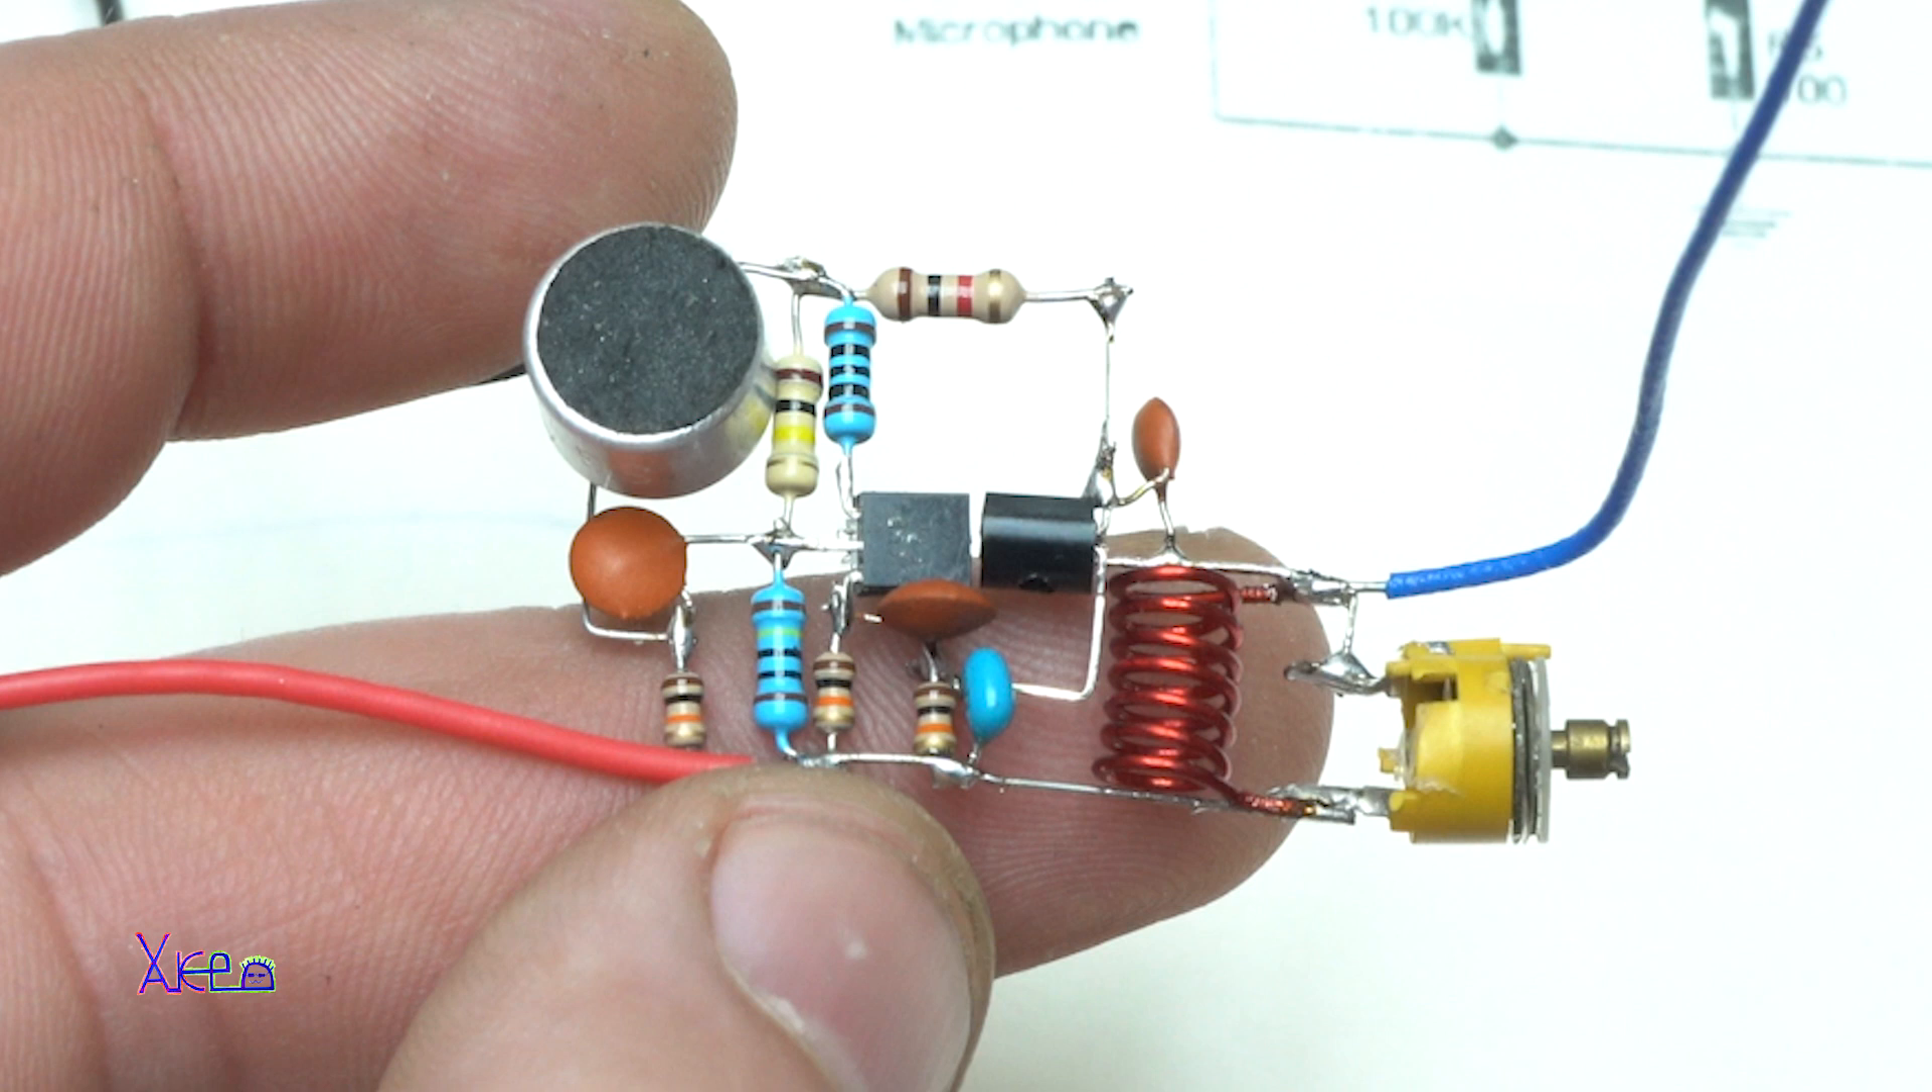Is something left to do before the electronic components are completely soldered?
No.